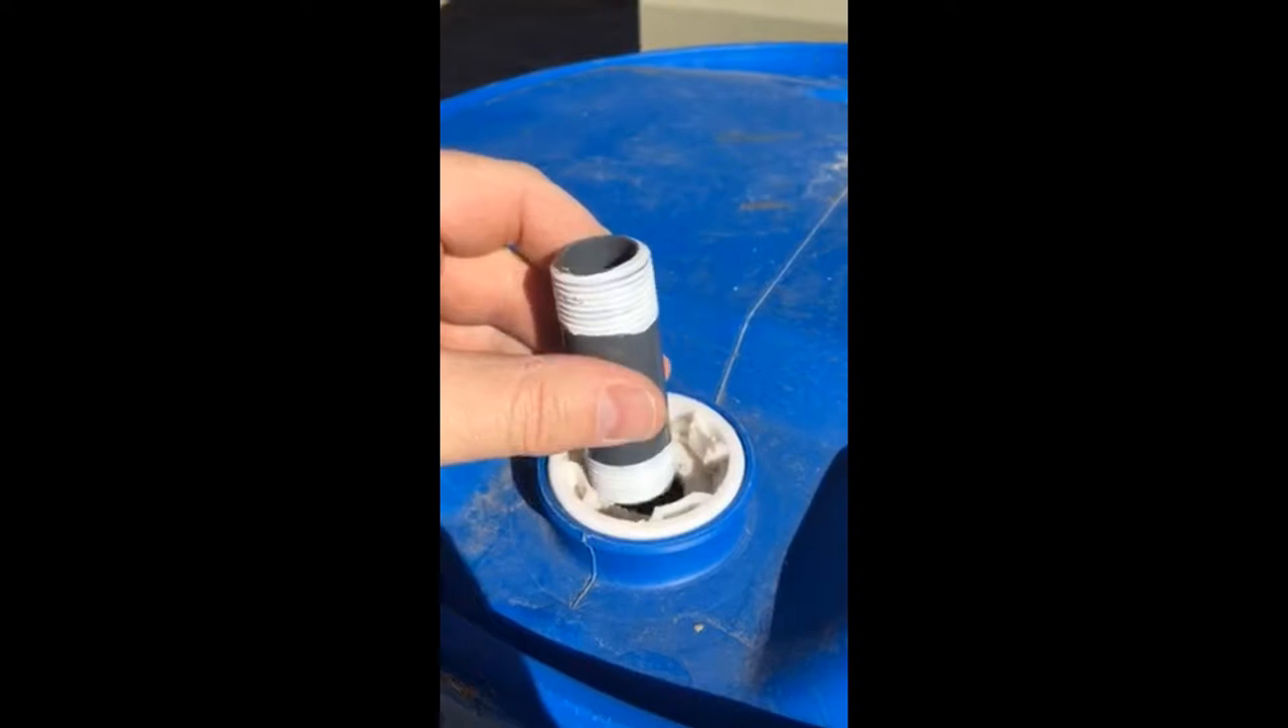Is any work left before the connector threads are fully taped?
No.